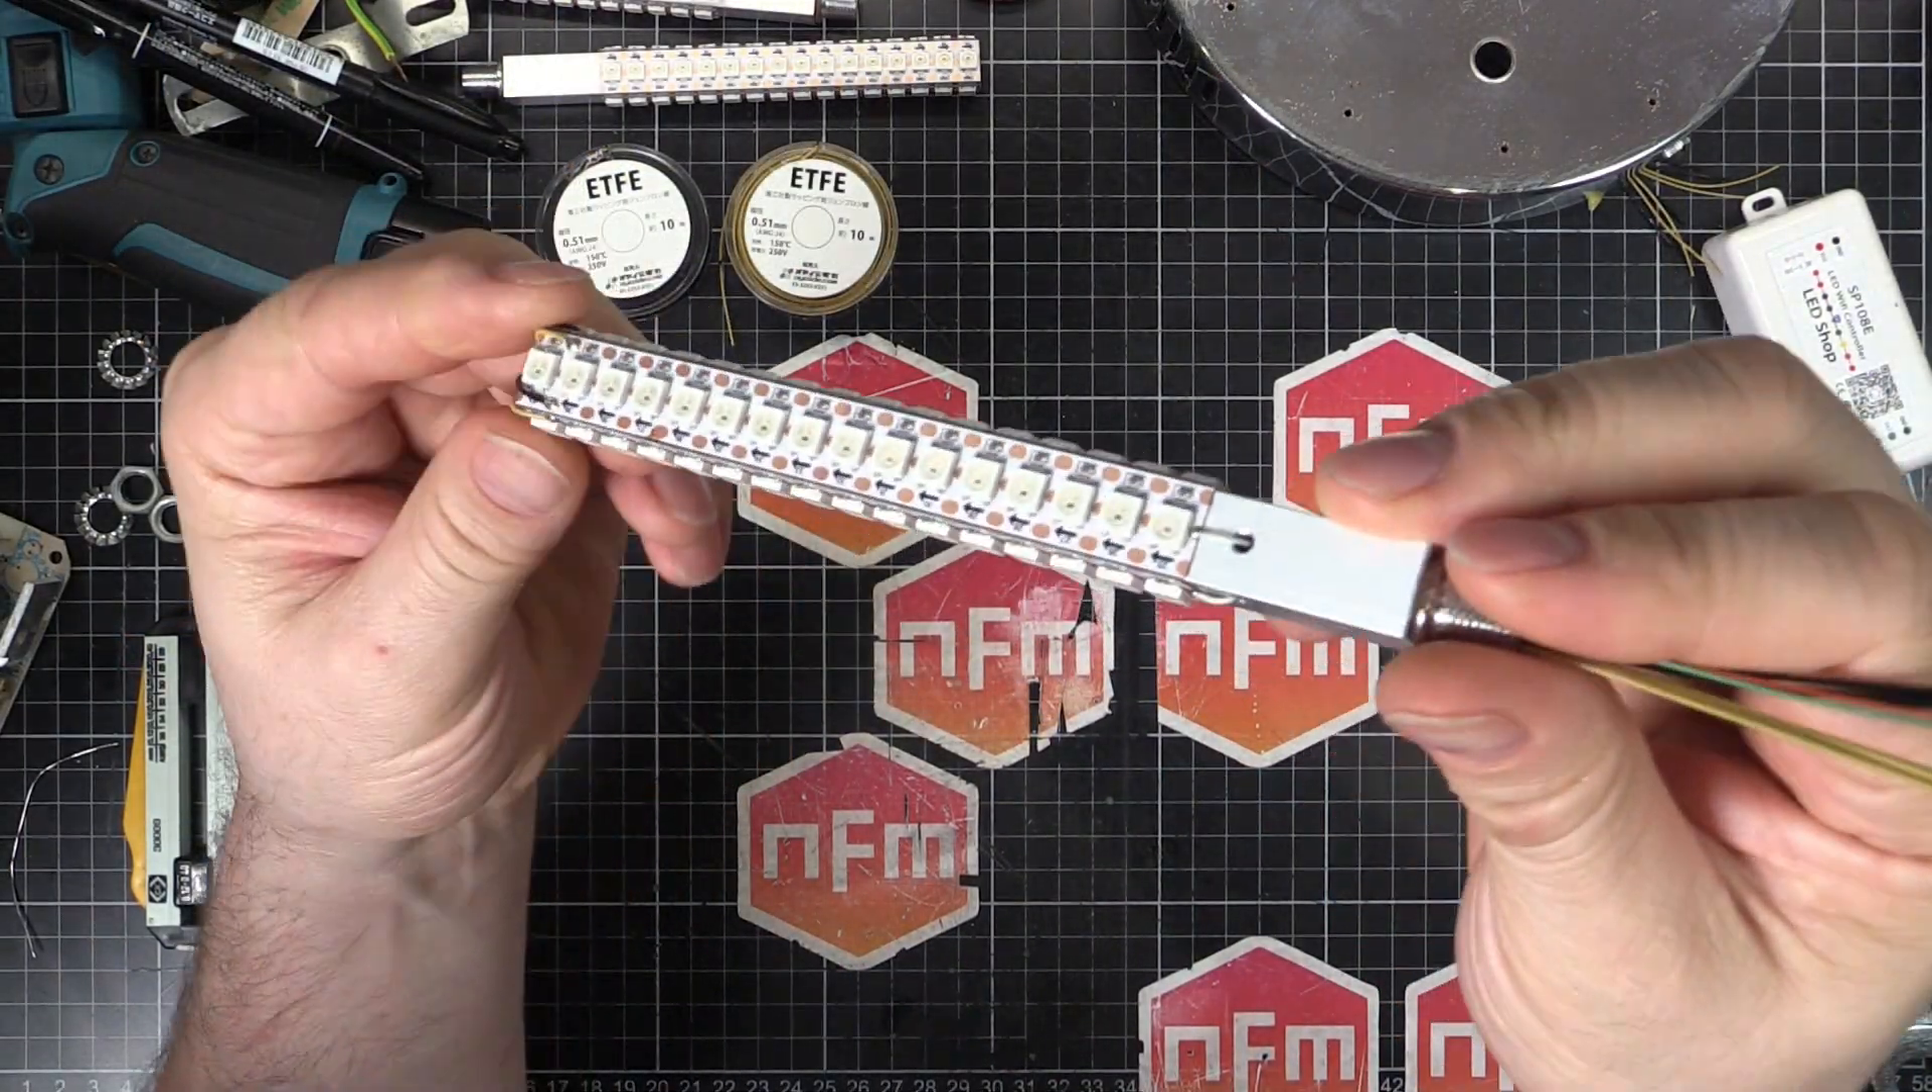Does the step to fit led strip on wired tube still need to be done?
No.